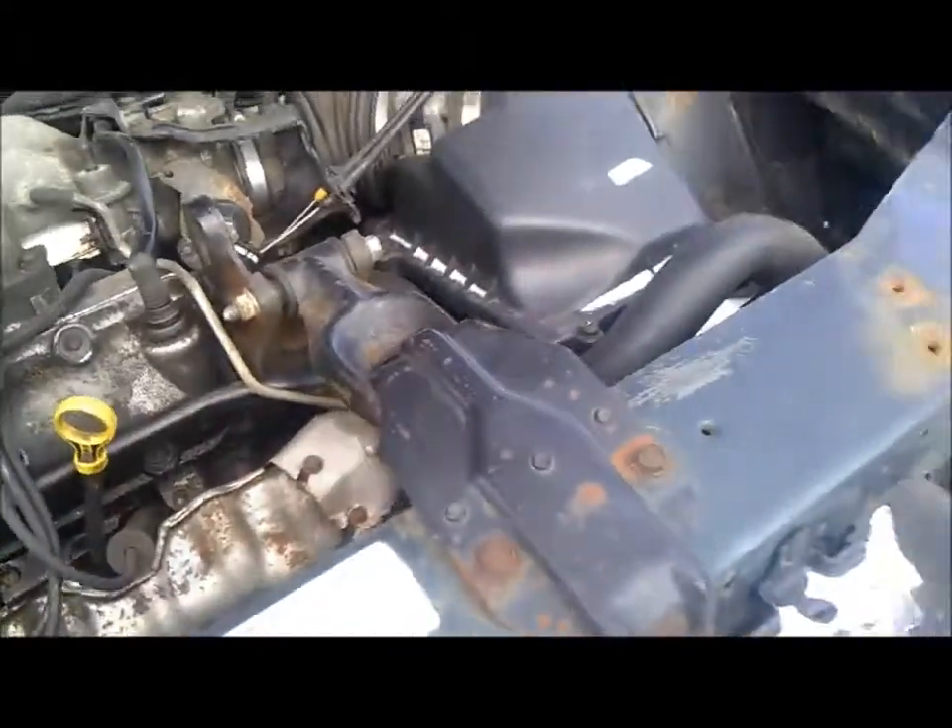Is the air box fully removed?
No.